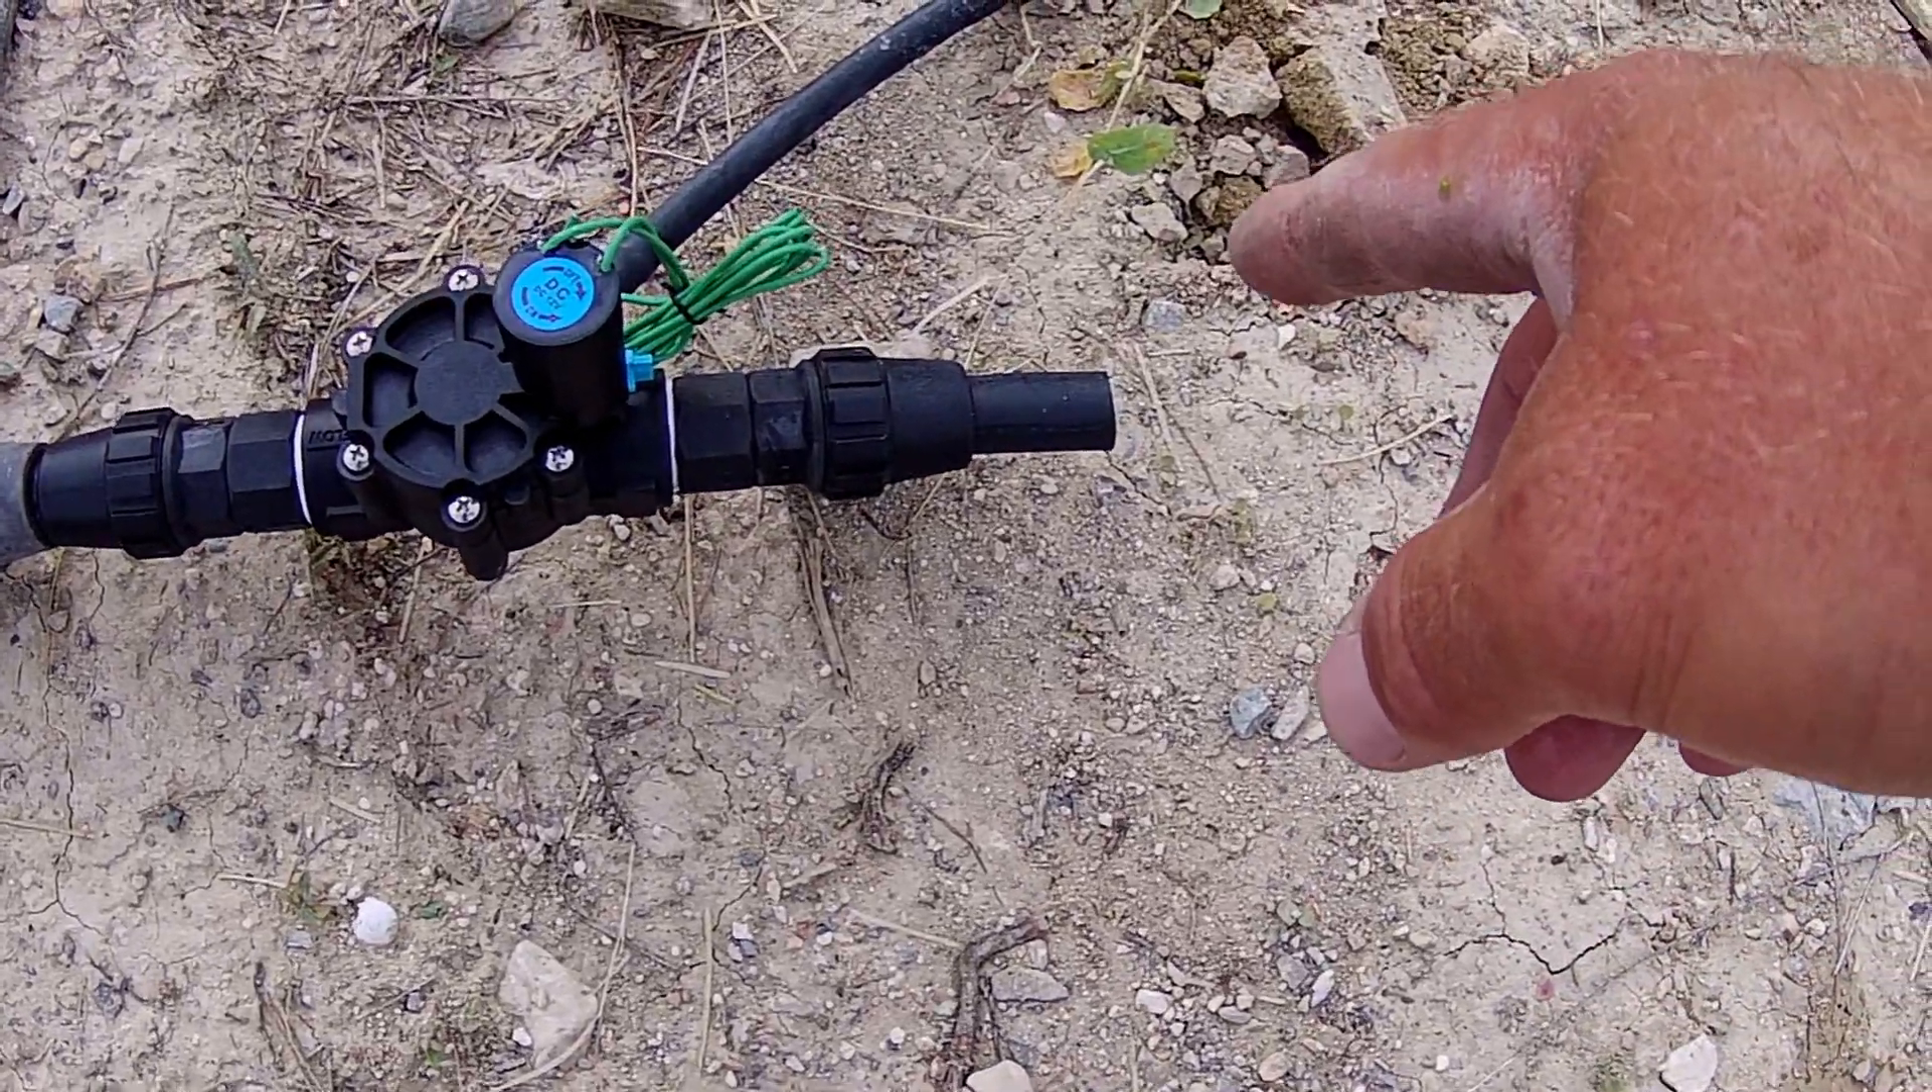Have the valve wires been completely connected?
No.